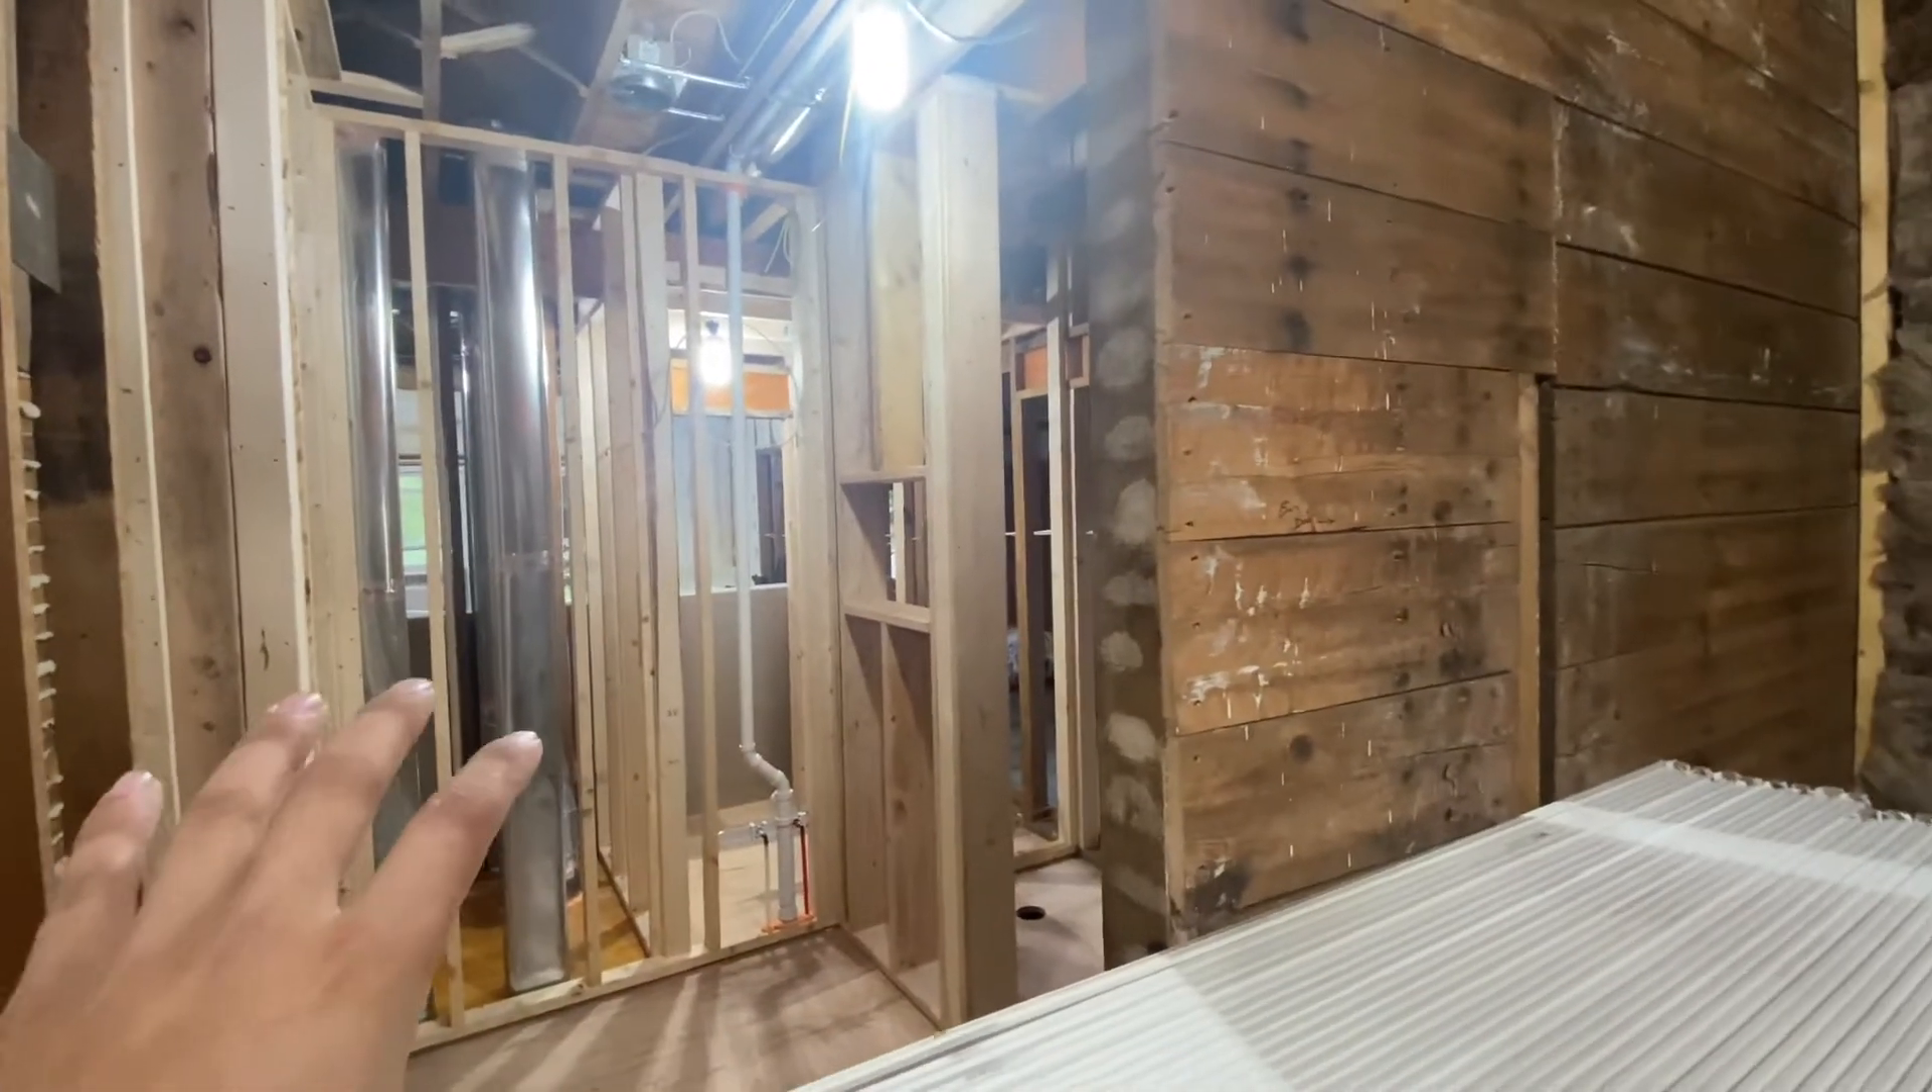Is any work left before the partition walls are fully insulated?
Yes.